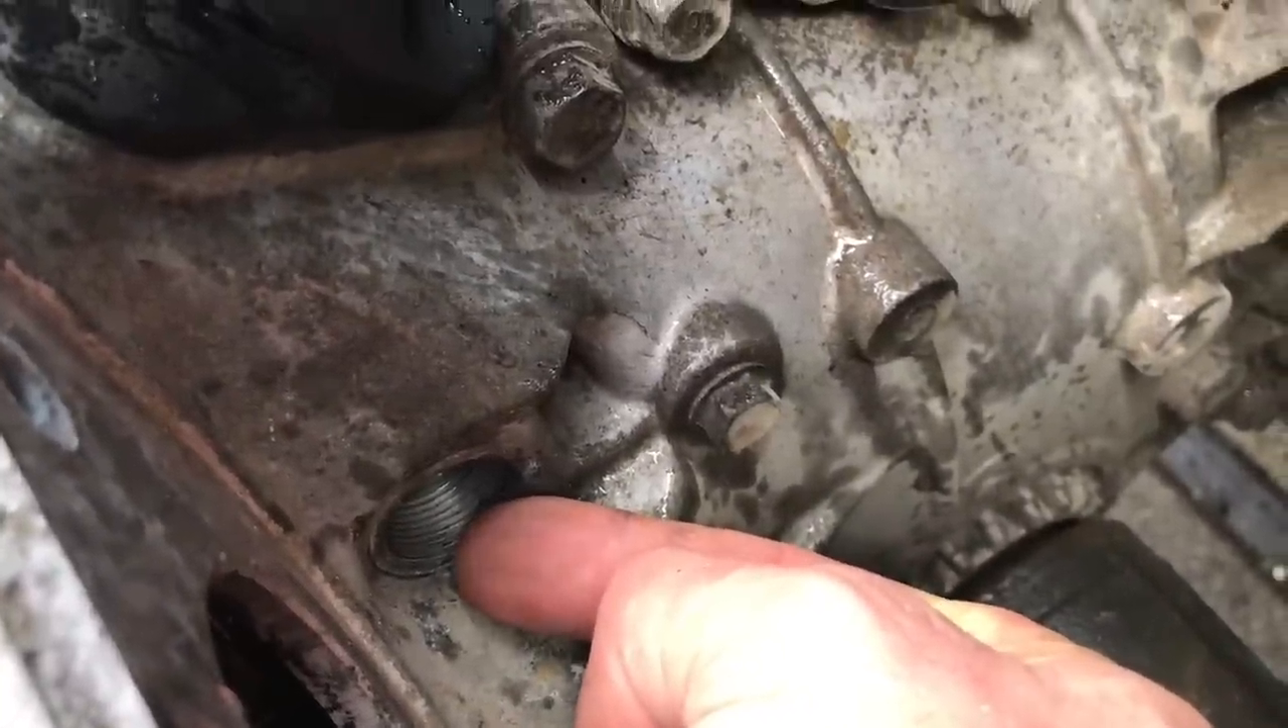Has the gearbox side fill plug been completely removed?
Yes.